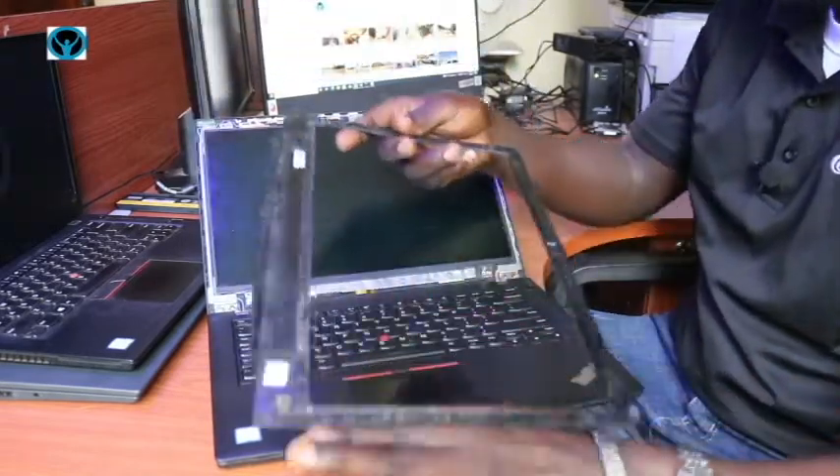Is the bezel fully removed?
Yes.